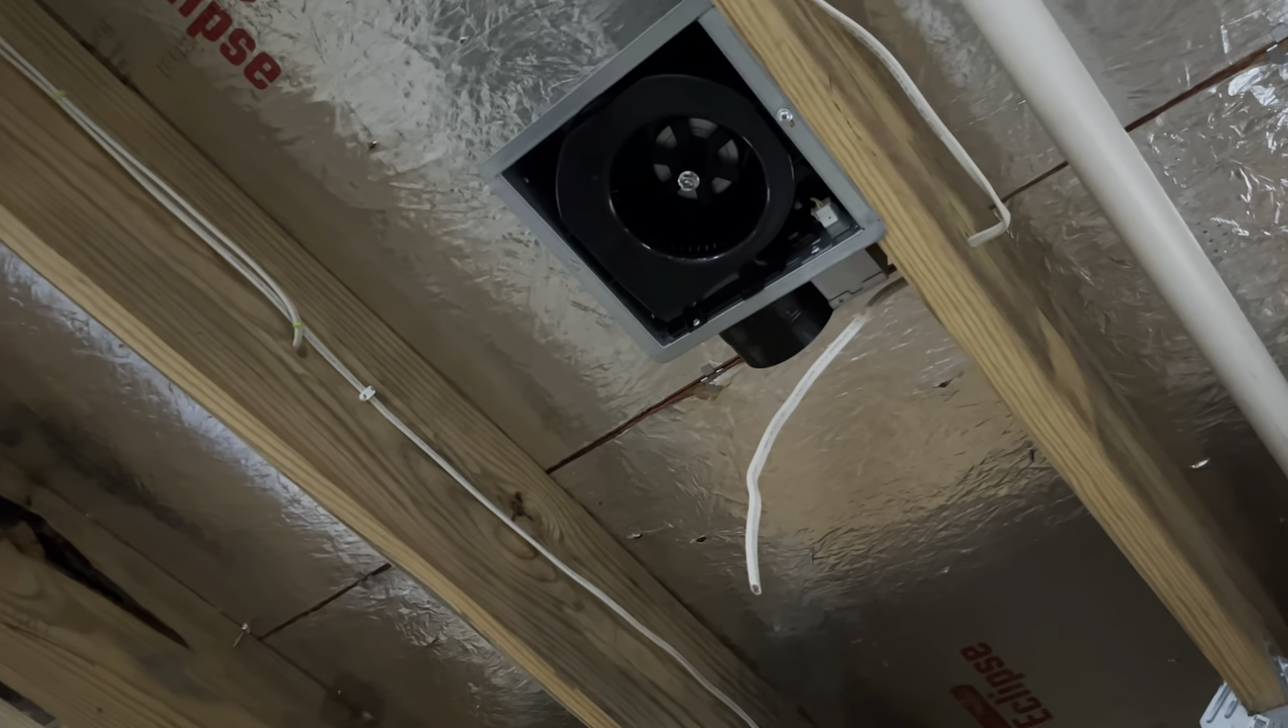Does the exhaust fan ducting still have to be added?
Yes.